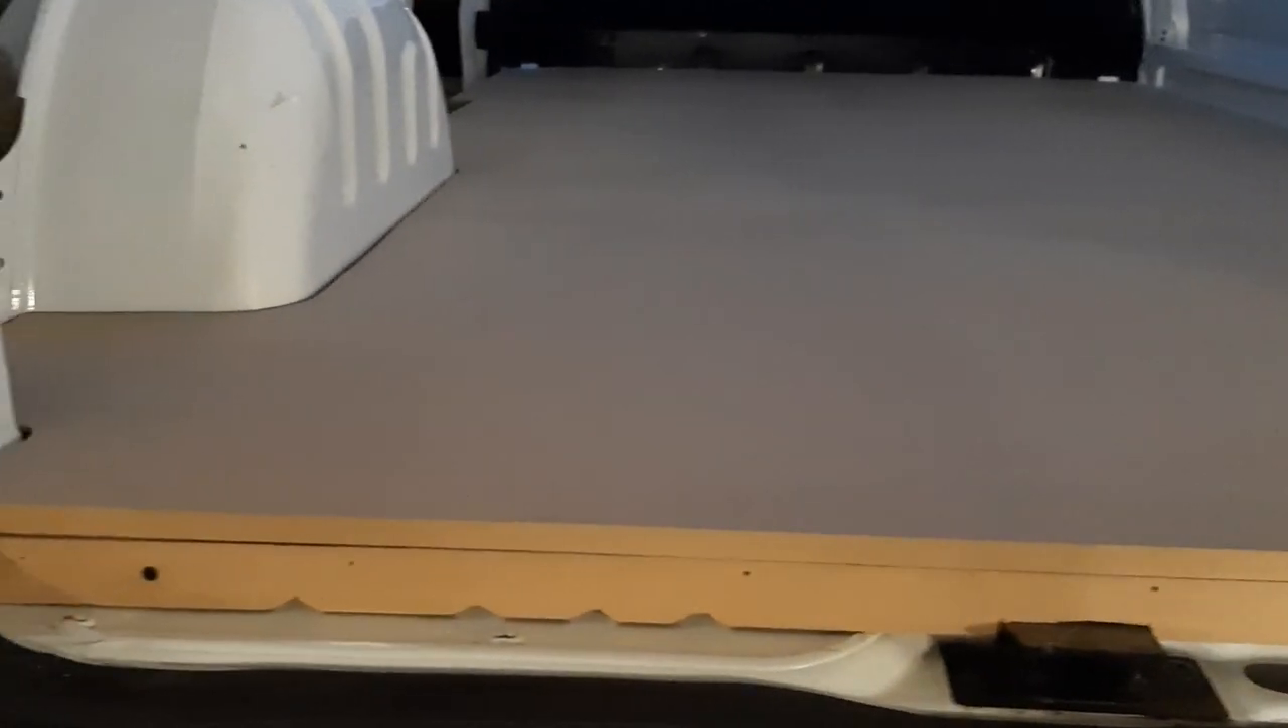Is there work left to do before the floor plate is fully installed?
No.